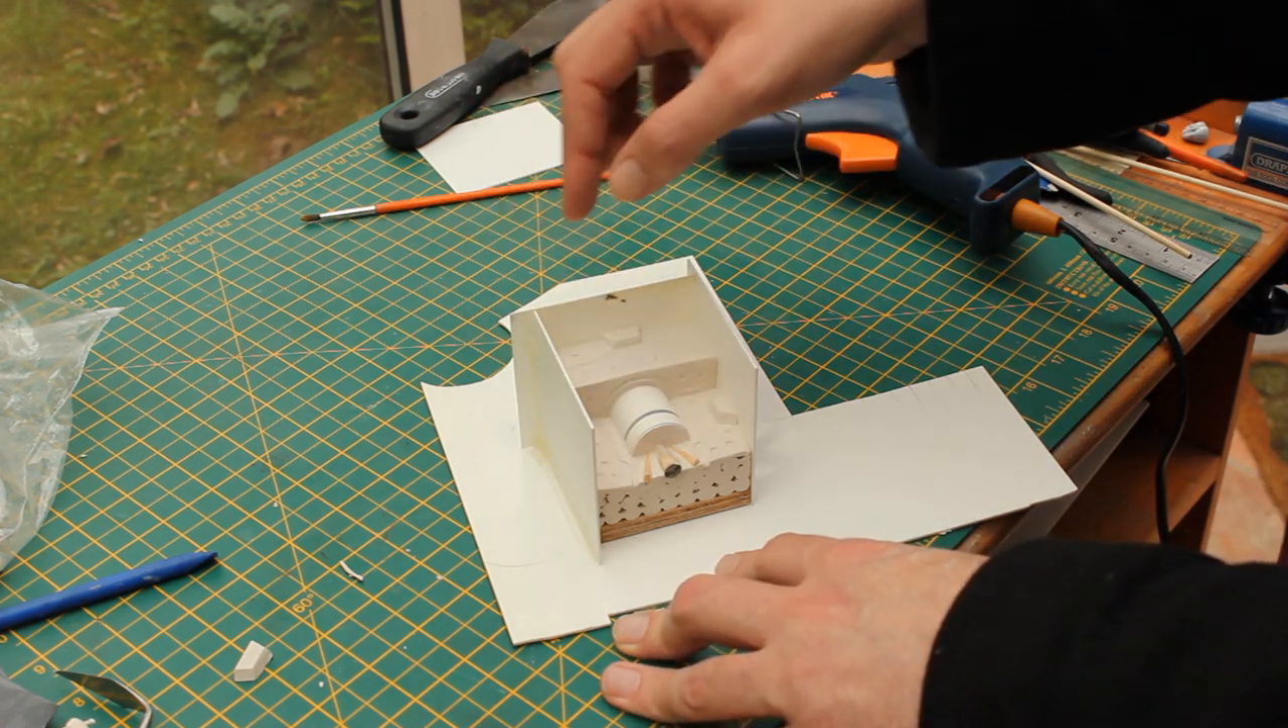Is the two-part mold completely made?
No.